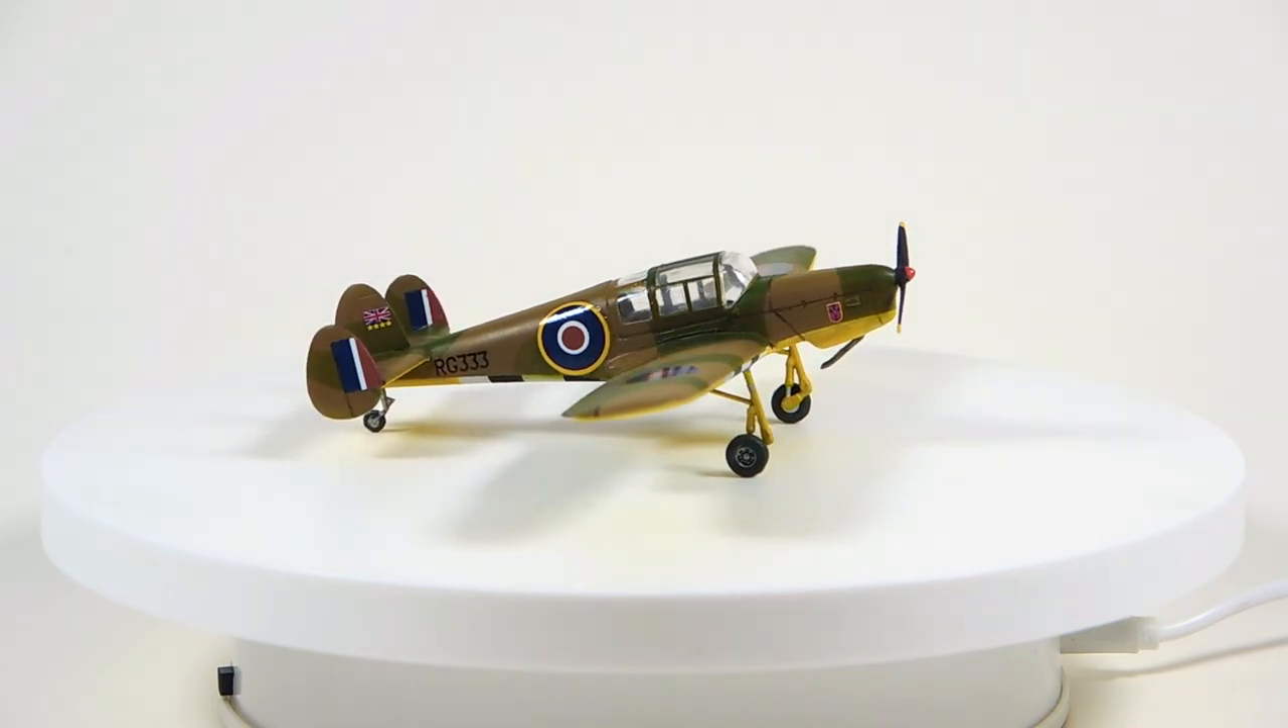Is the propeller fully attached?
Yes.